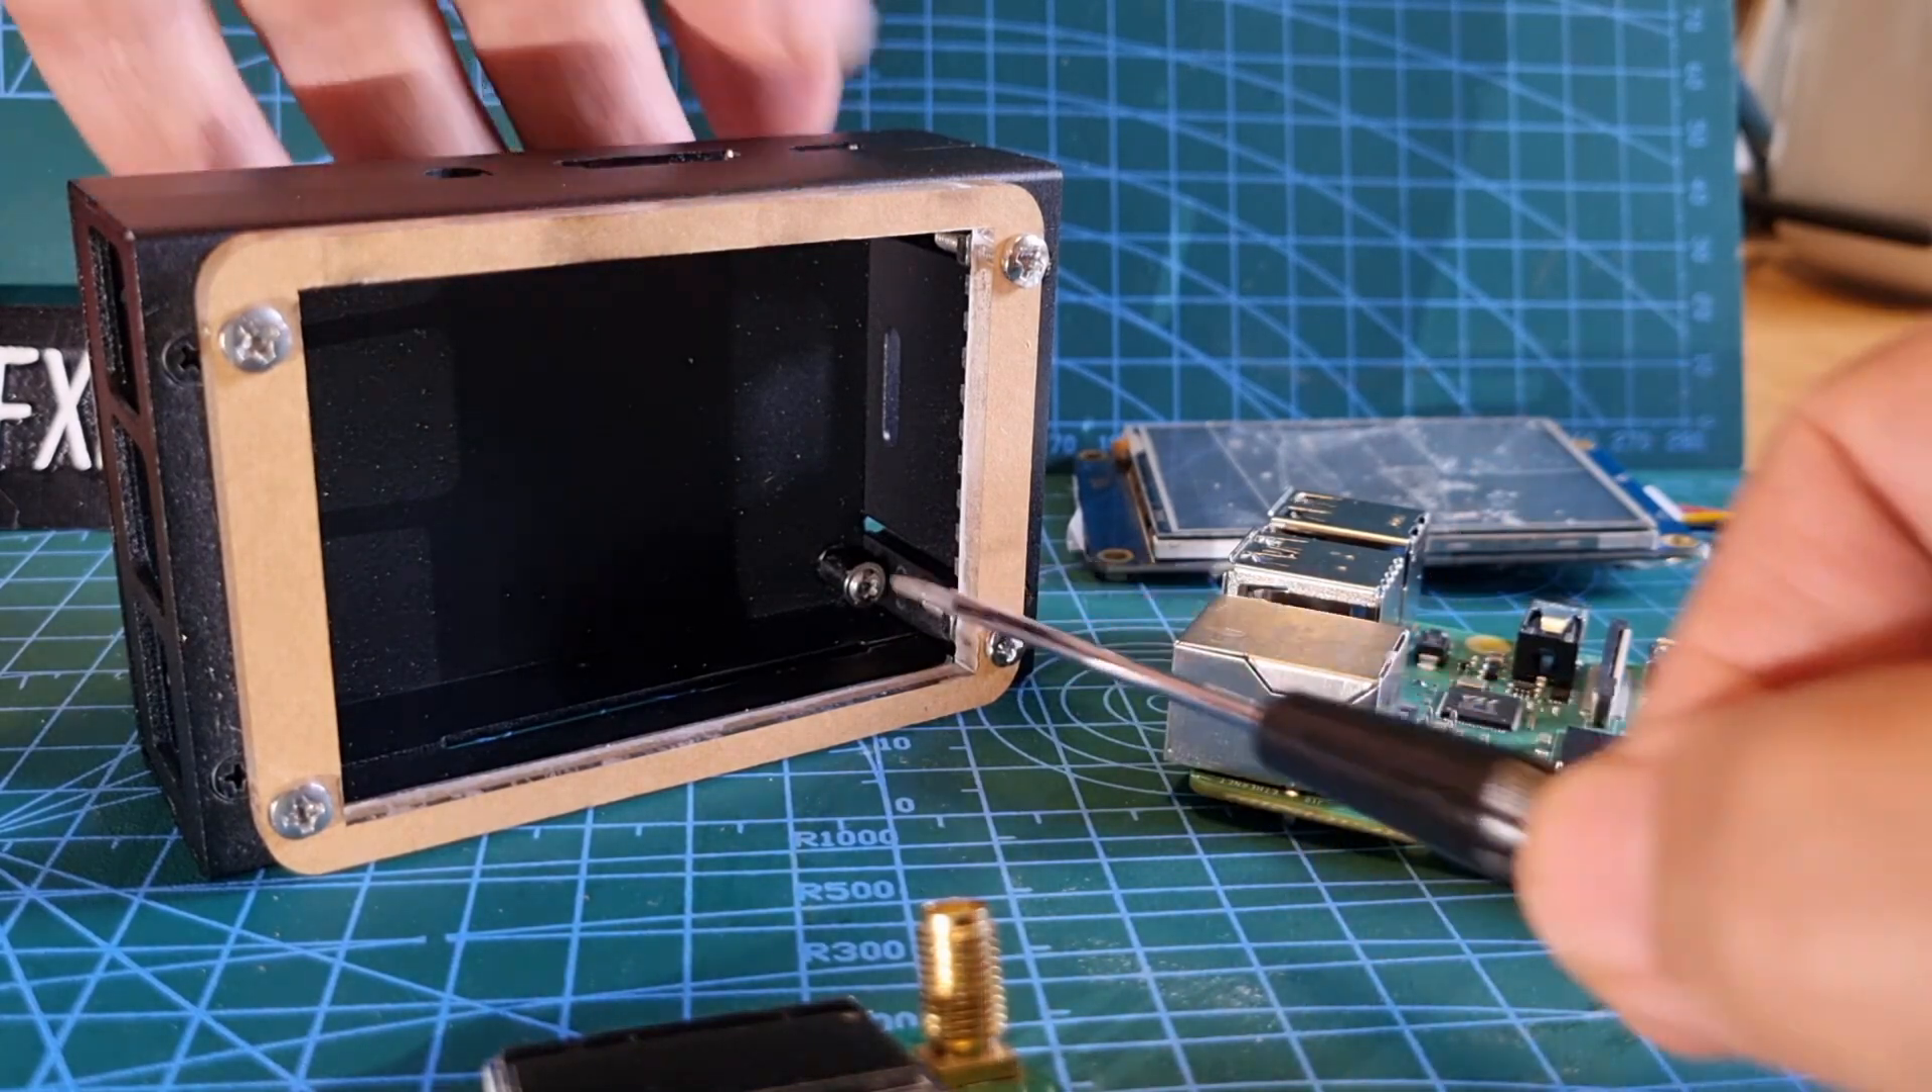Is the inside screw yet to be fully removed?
Yes.